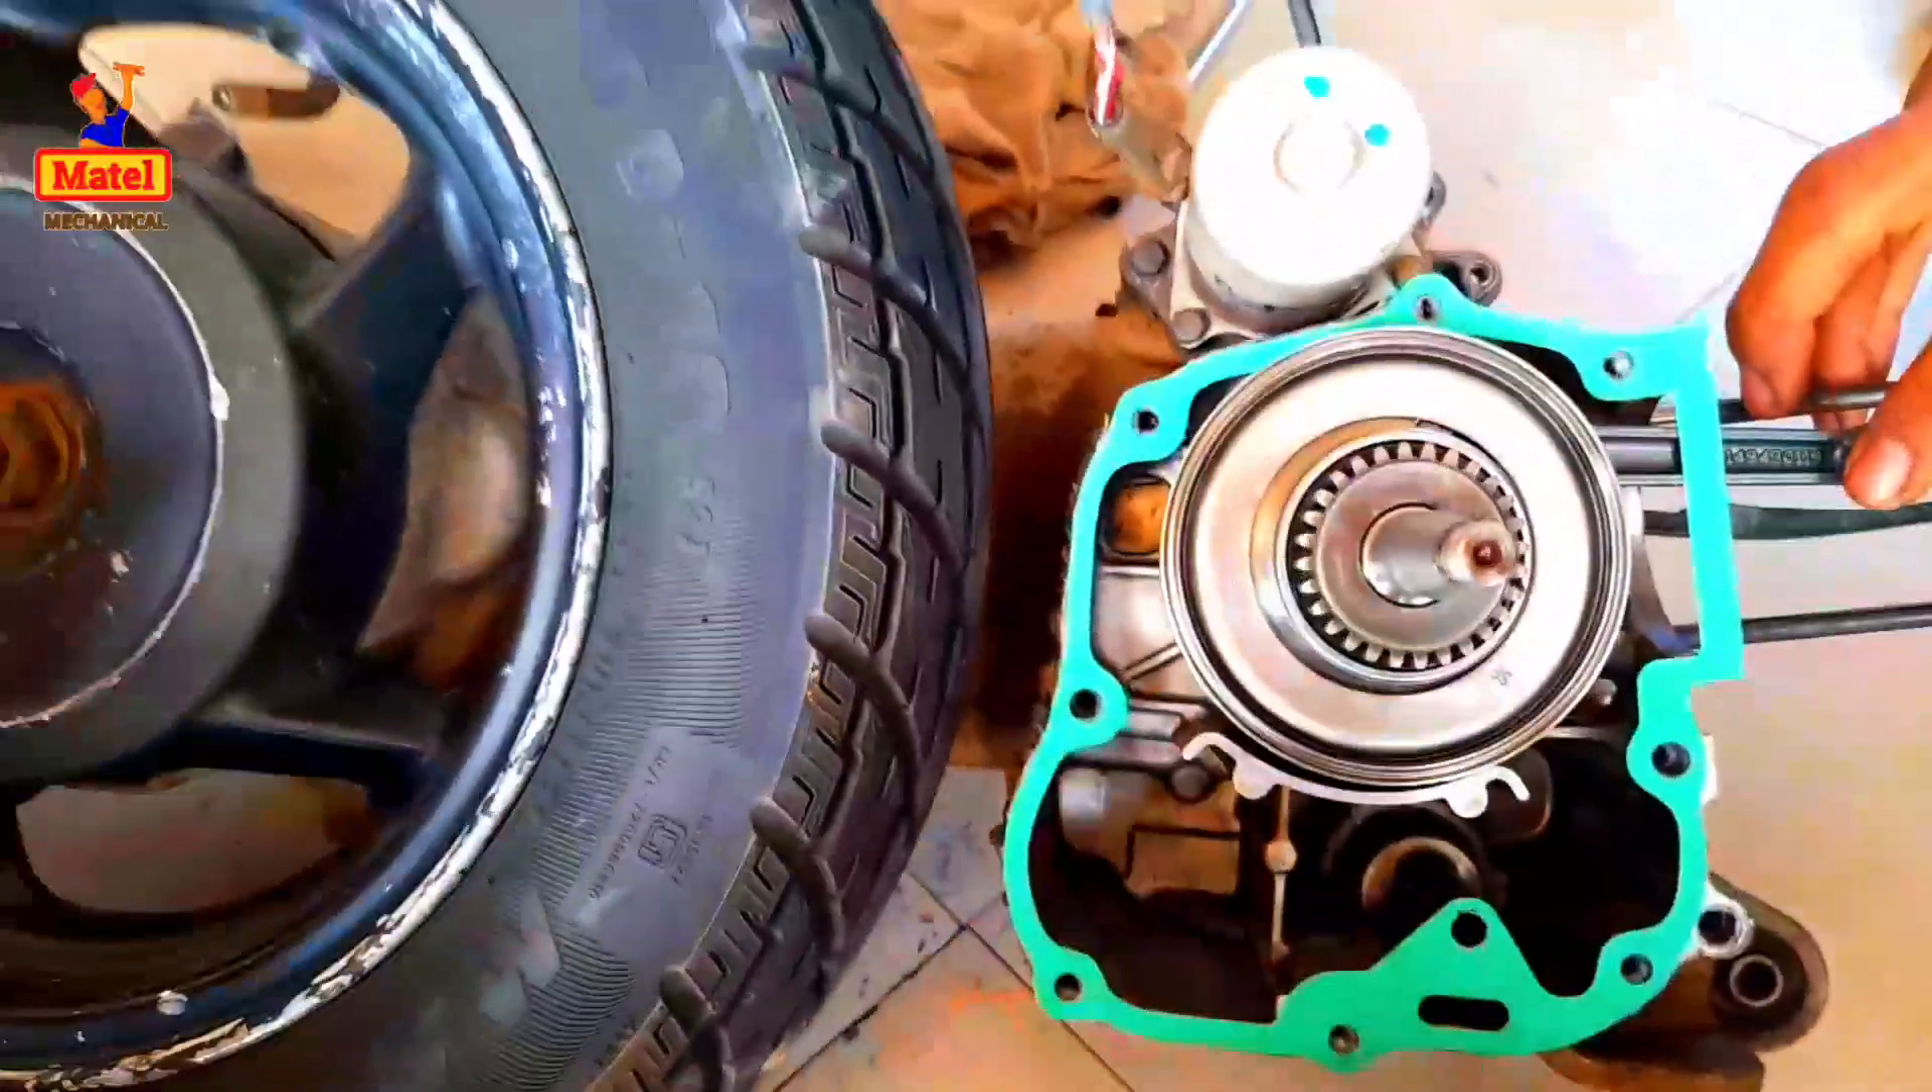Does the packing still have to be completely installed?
No.